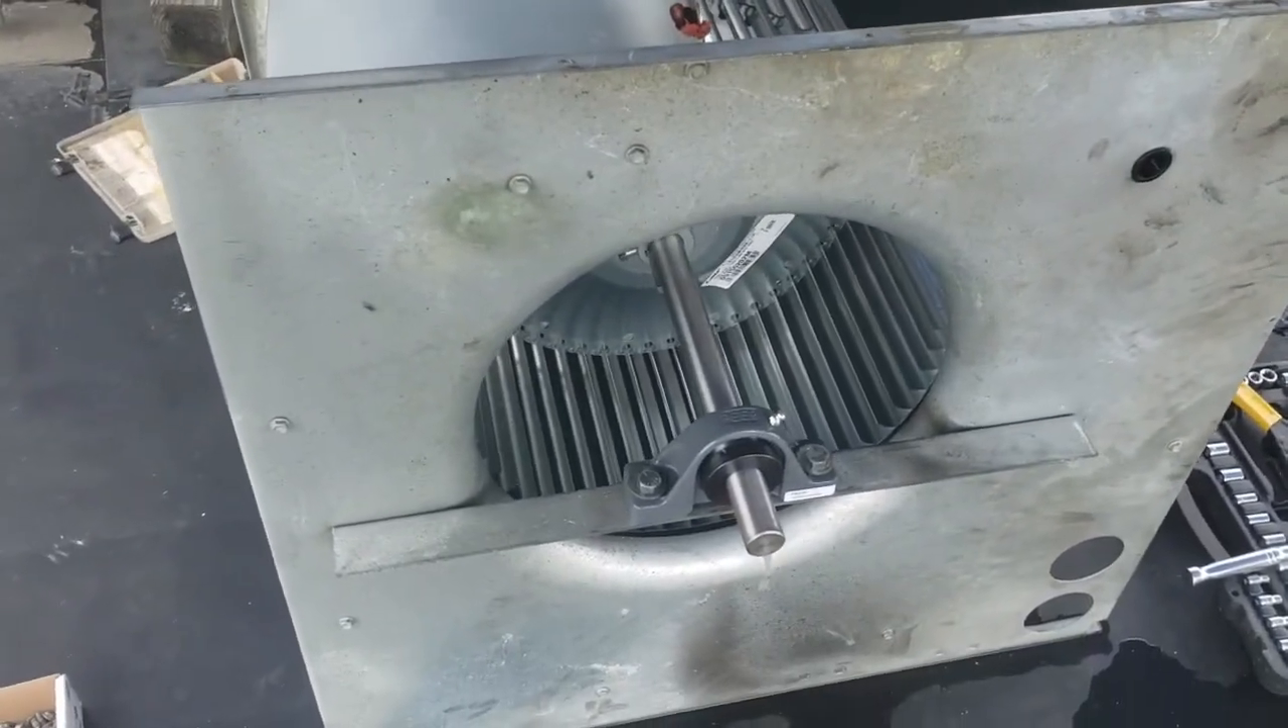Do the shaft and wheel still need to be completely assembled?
No.